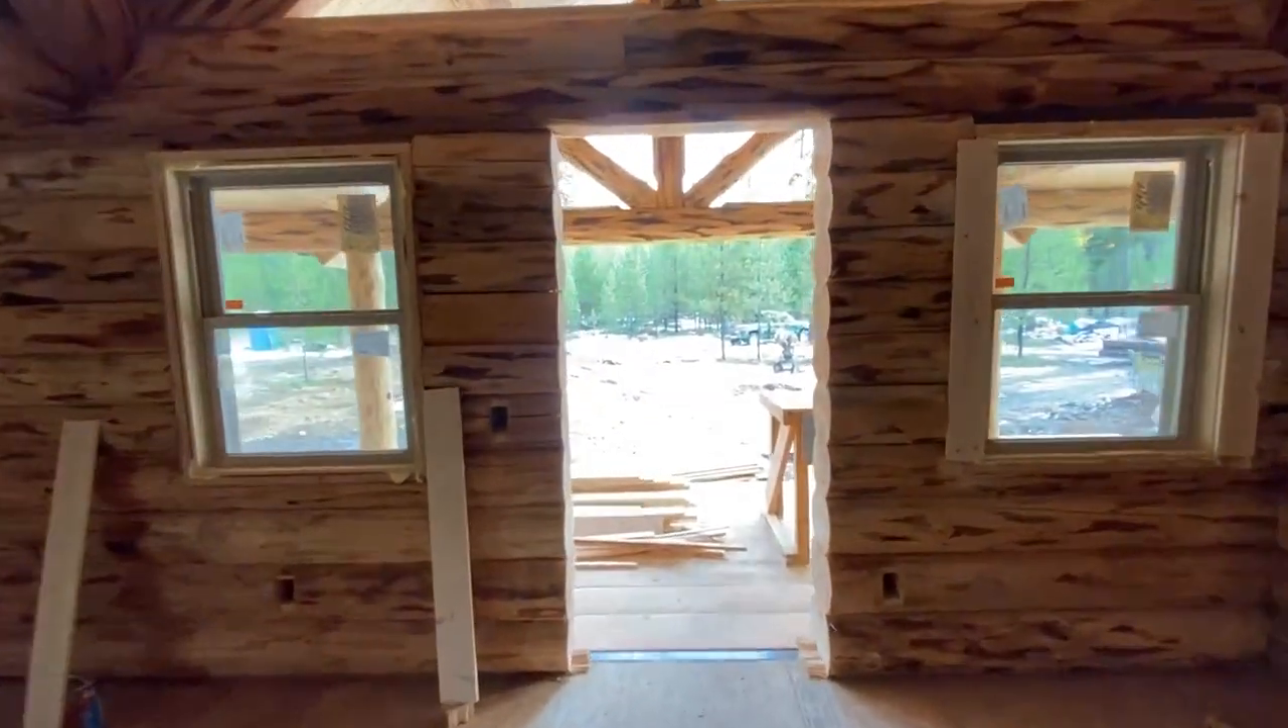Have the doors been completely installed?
No.